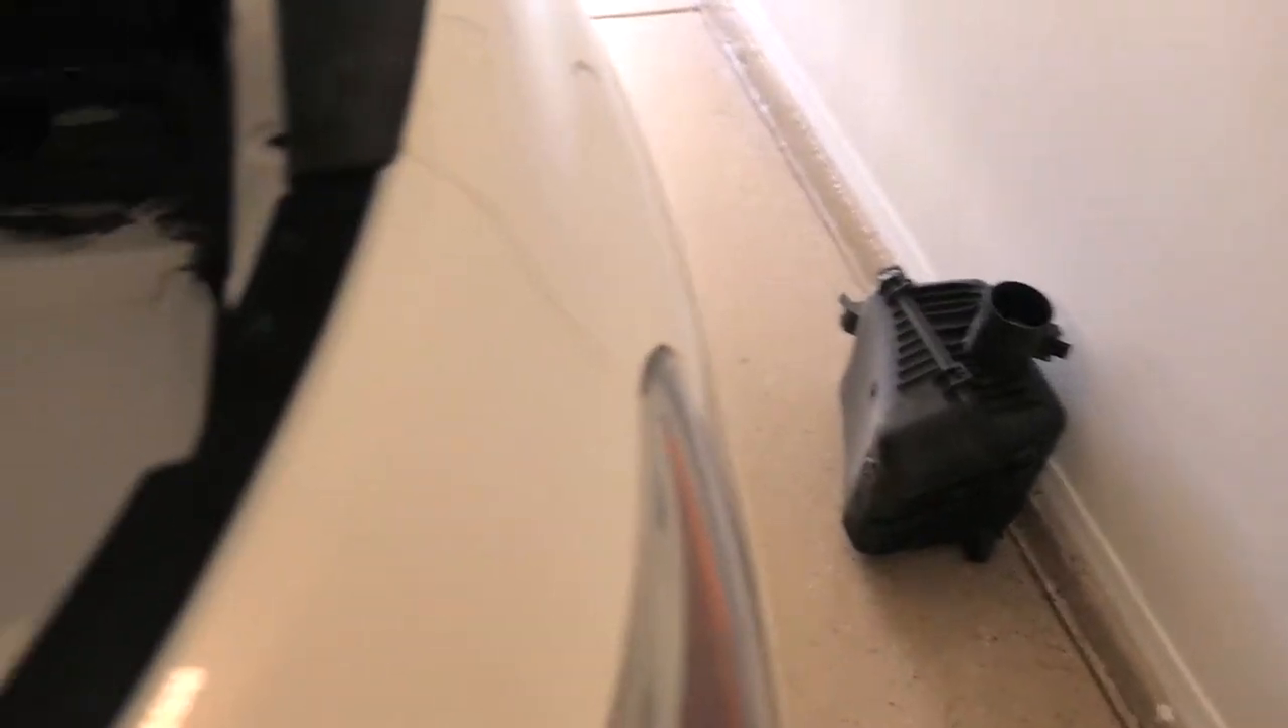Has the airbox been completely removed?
Yes.